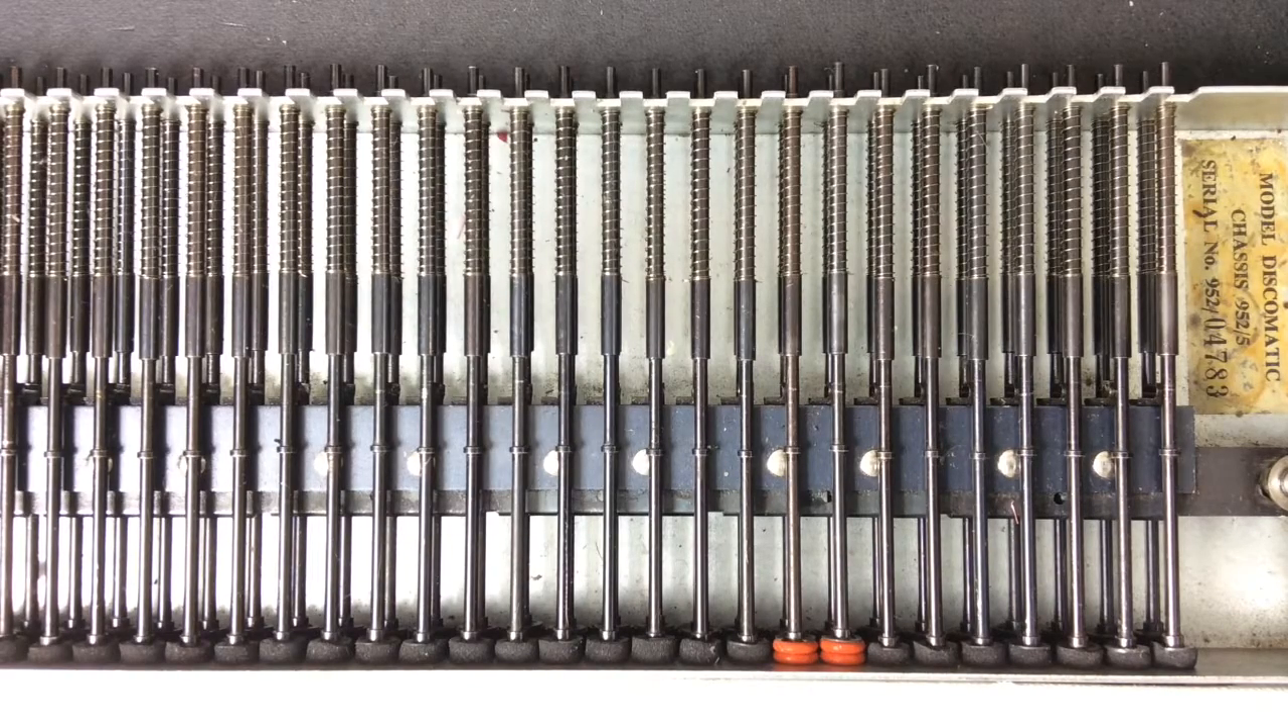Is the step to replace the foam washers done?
No.